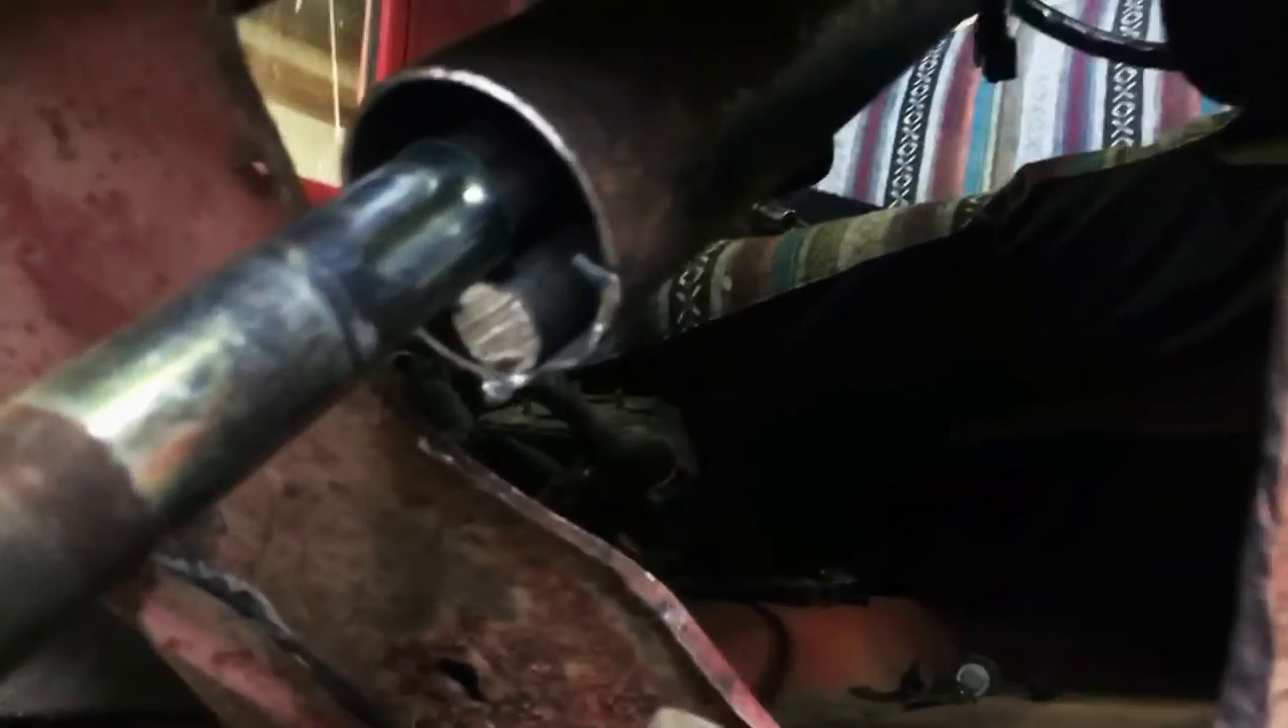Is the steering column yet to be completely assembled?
Yes.